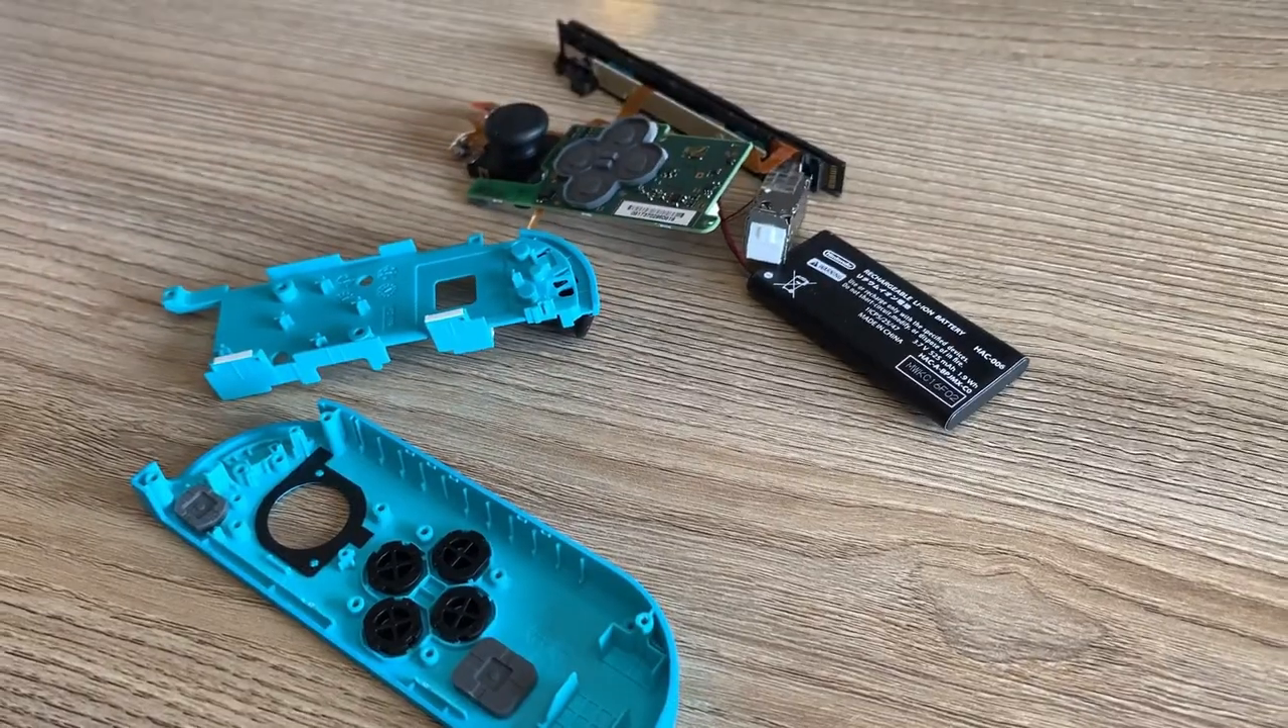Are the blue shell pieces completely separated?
Yes.